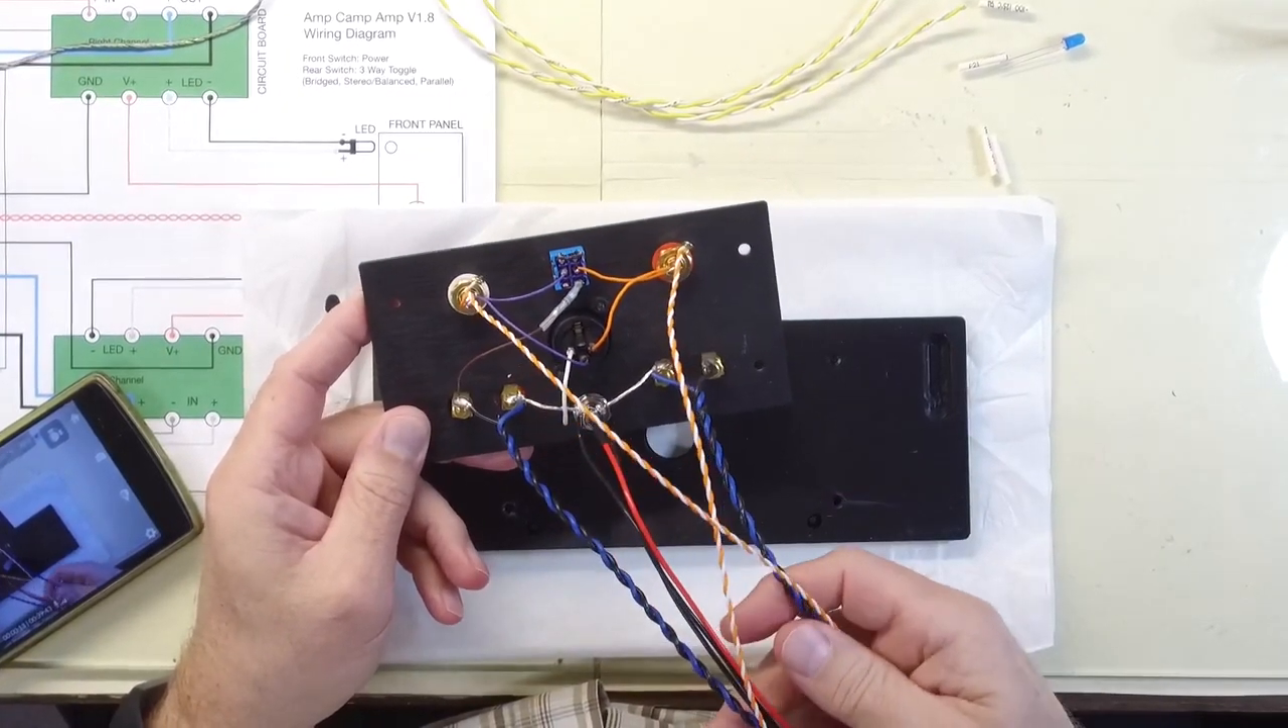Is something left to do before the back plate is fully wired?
No.